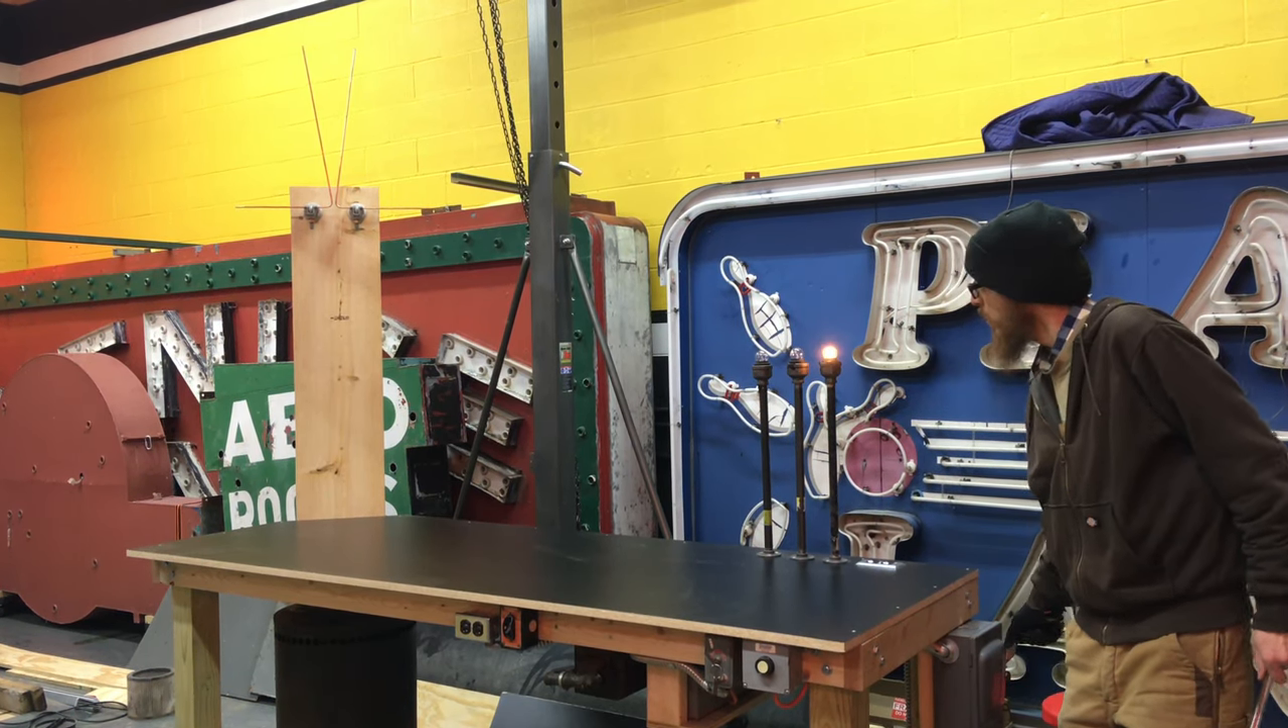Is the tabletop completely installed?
Yes.